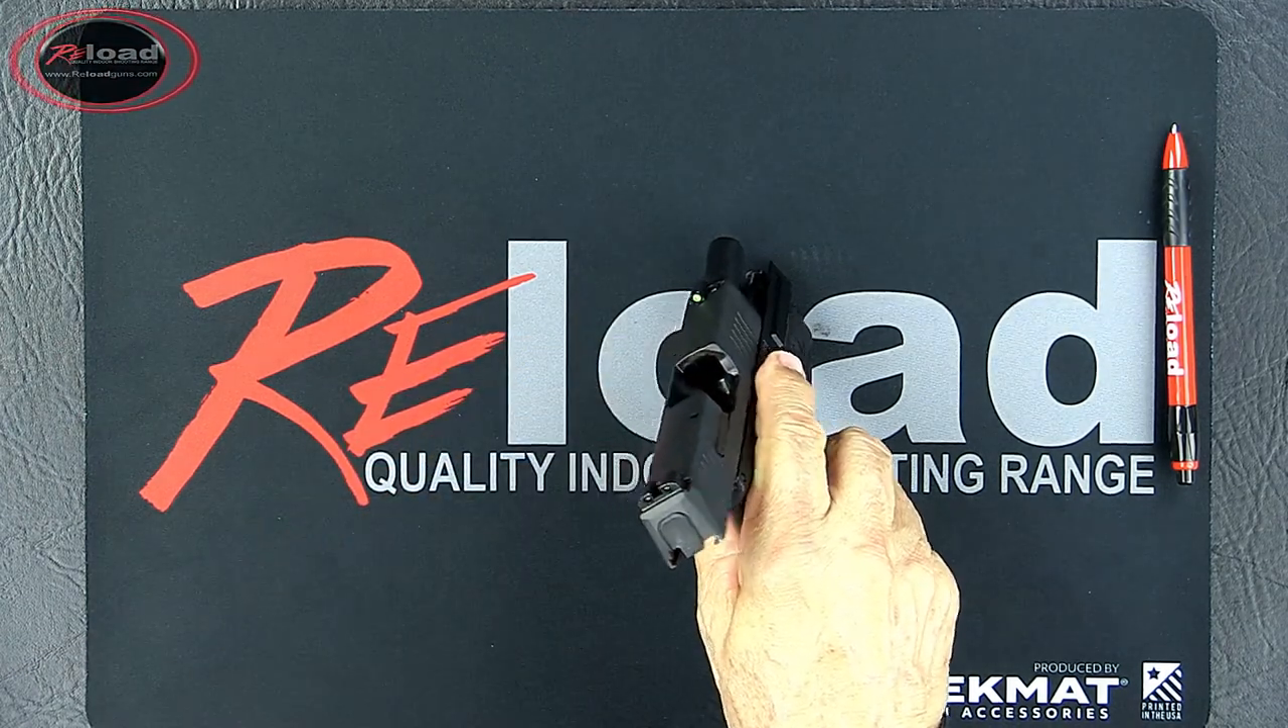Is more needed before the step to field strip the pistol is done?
Yes.